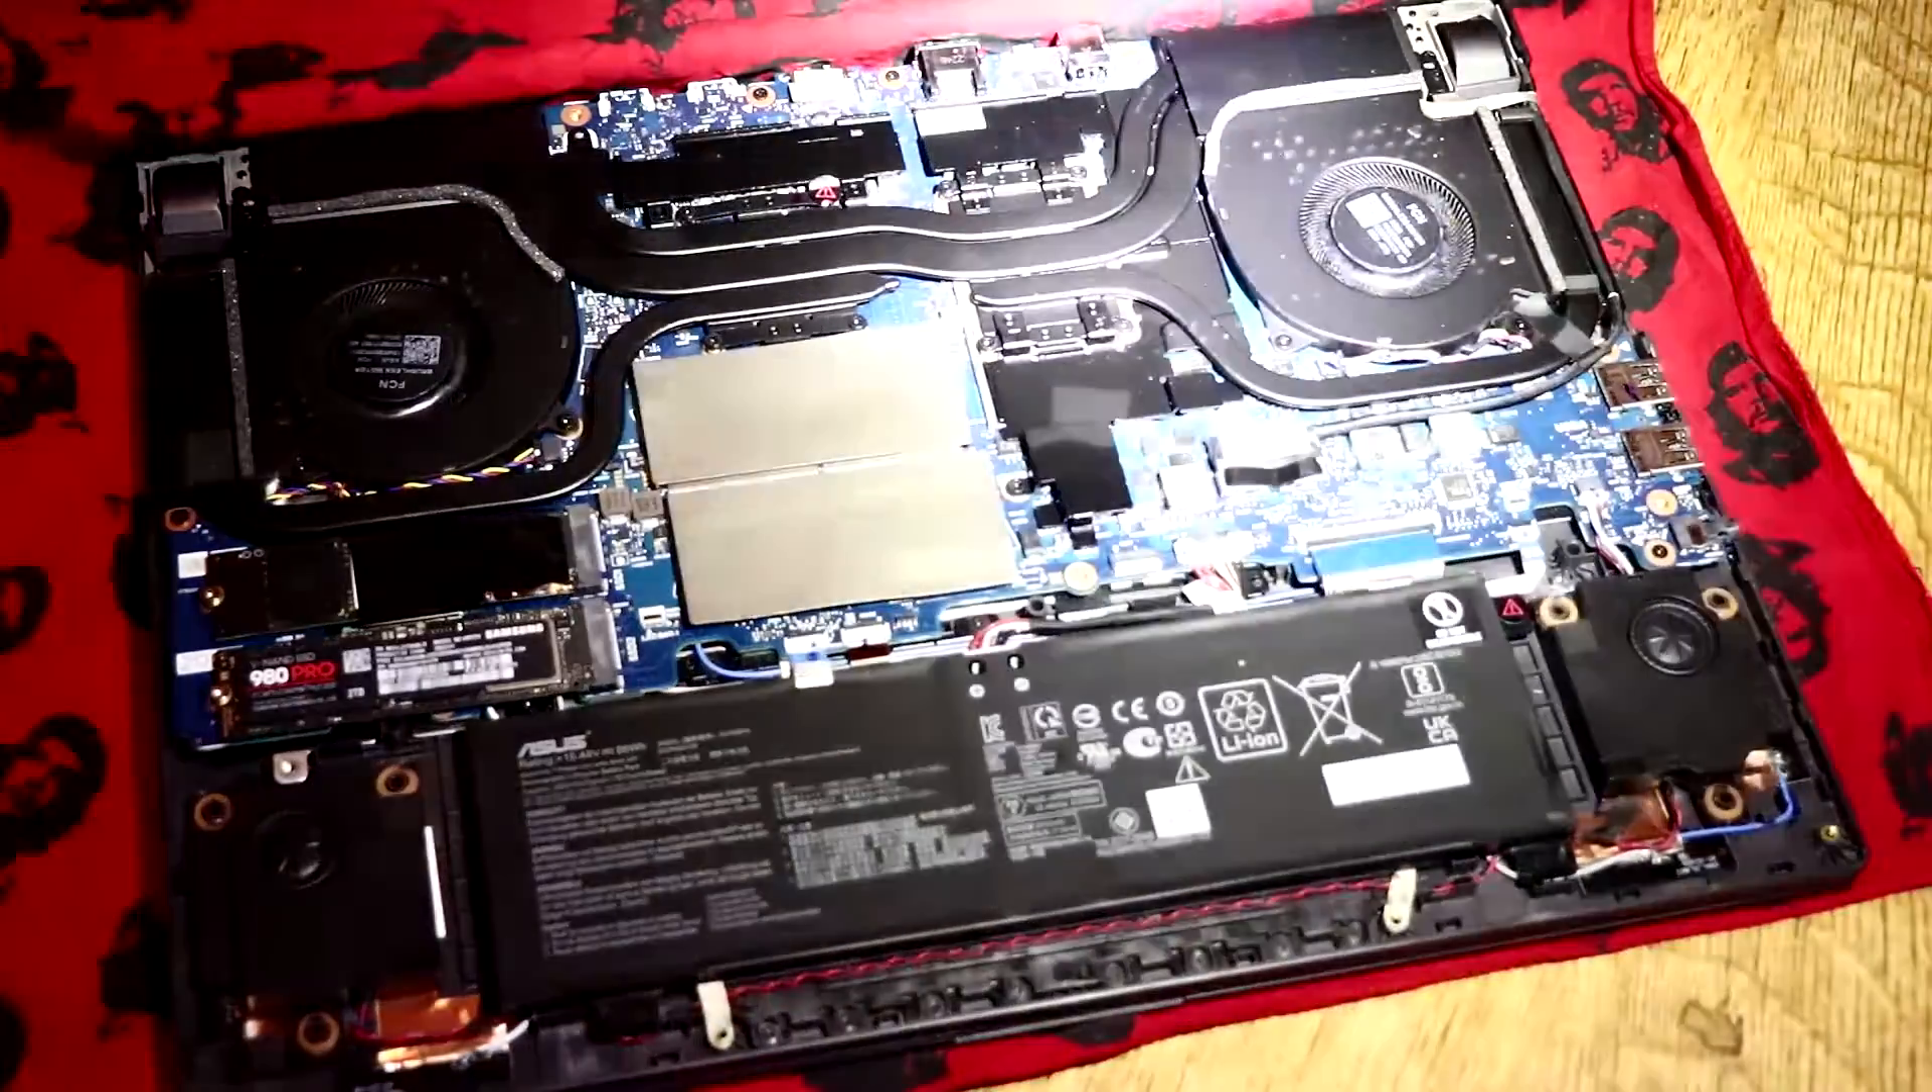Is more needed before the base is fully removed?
No.